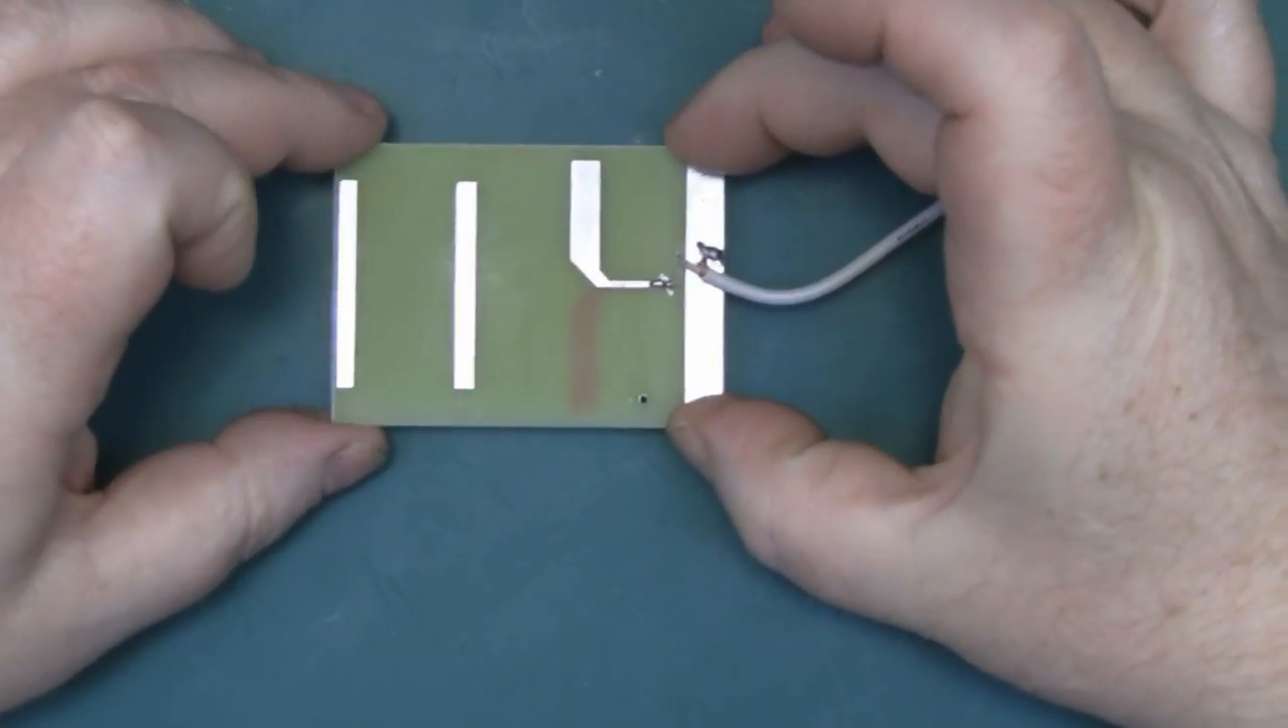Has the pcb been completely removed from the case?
Yes.